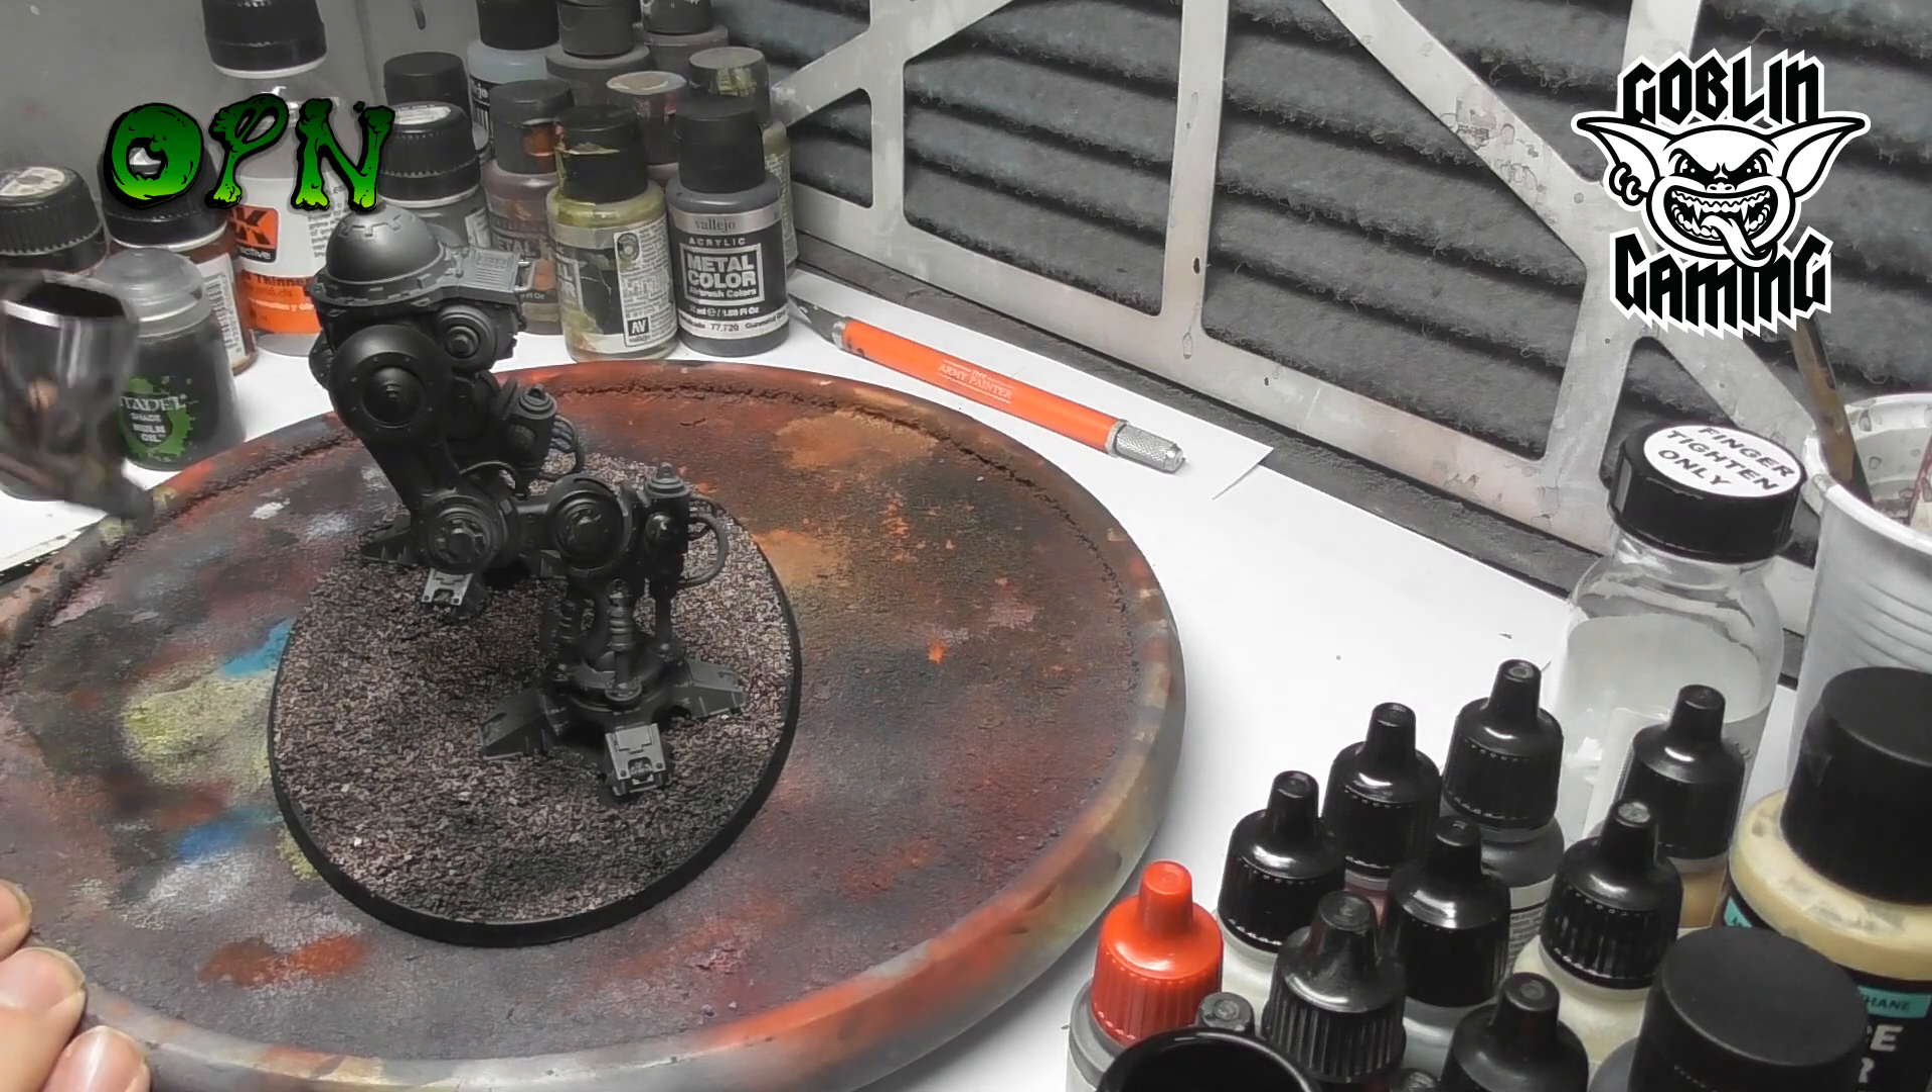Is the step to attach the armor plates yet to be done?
Yes.